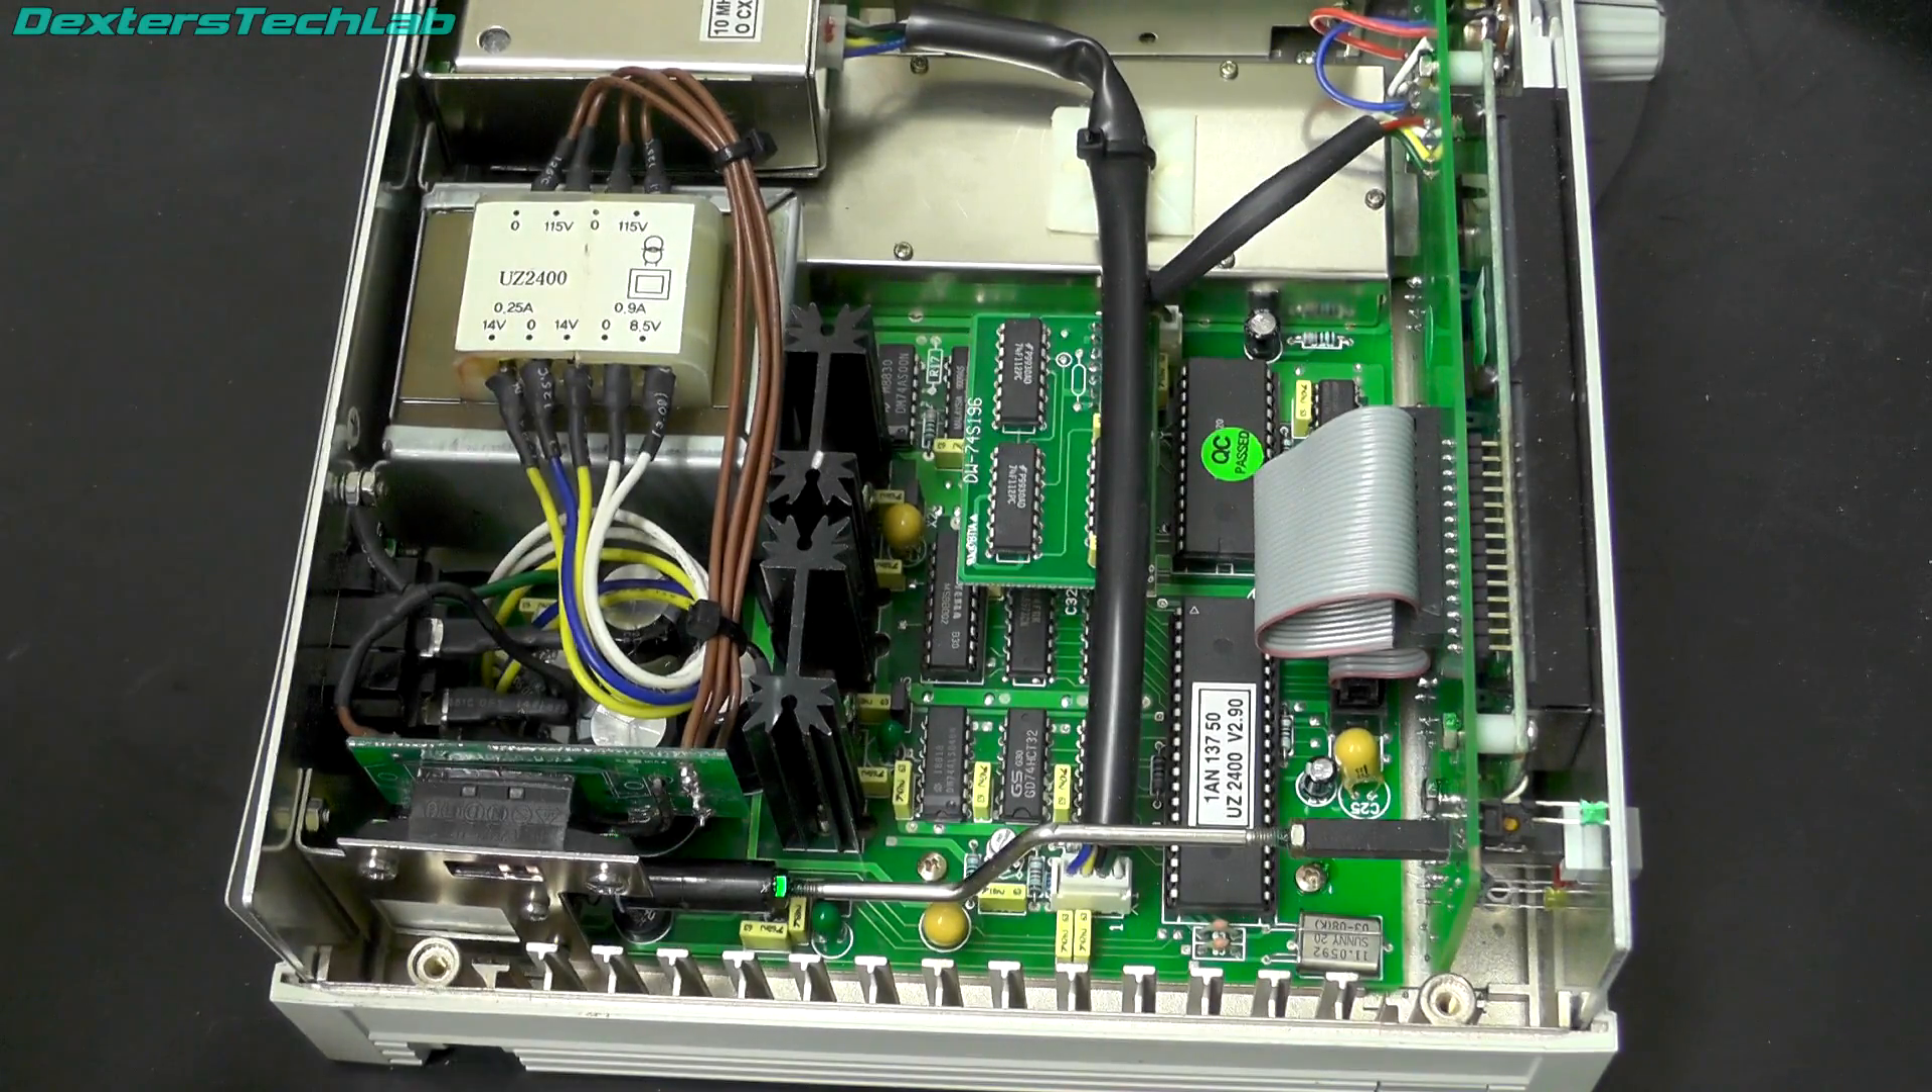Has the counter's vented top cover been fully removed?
Yes.